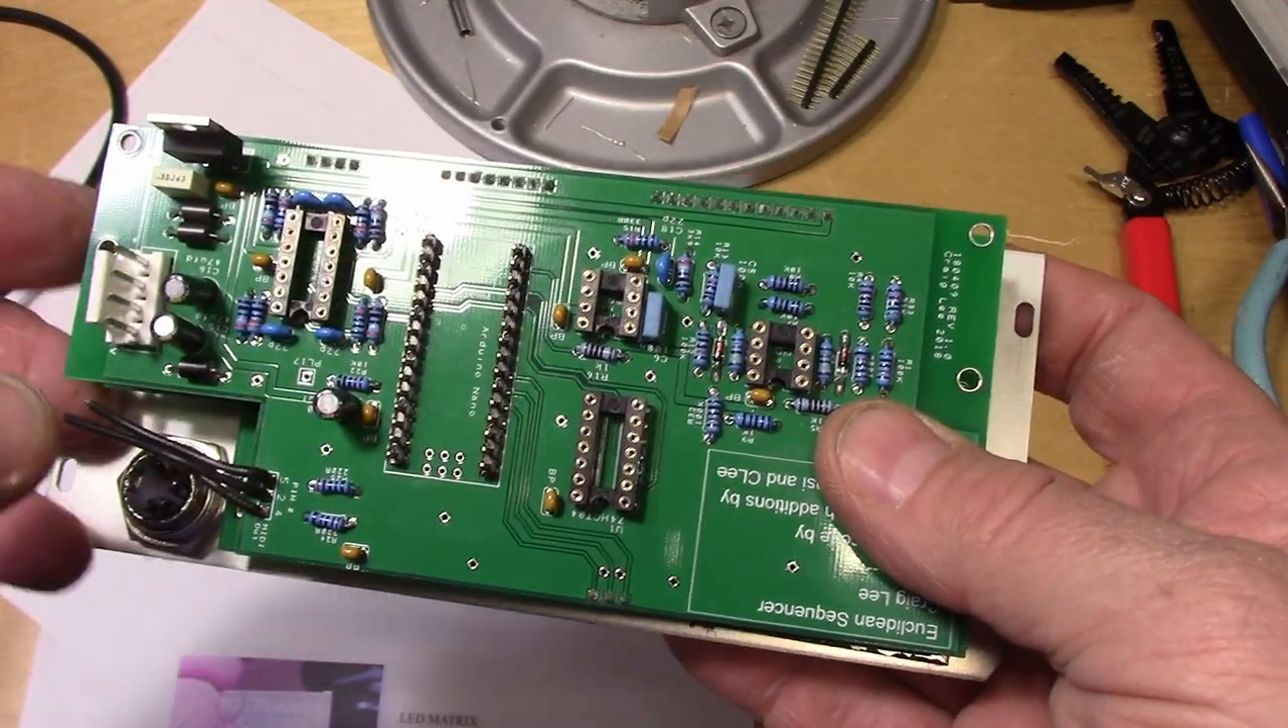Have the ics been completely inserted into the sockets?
No.